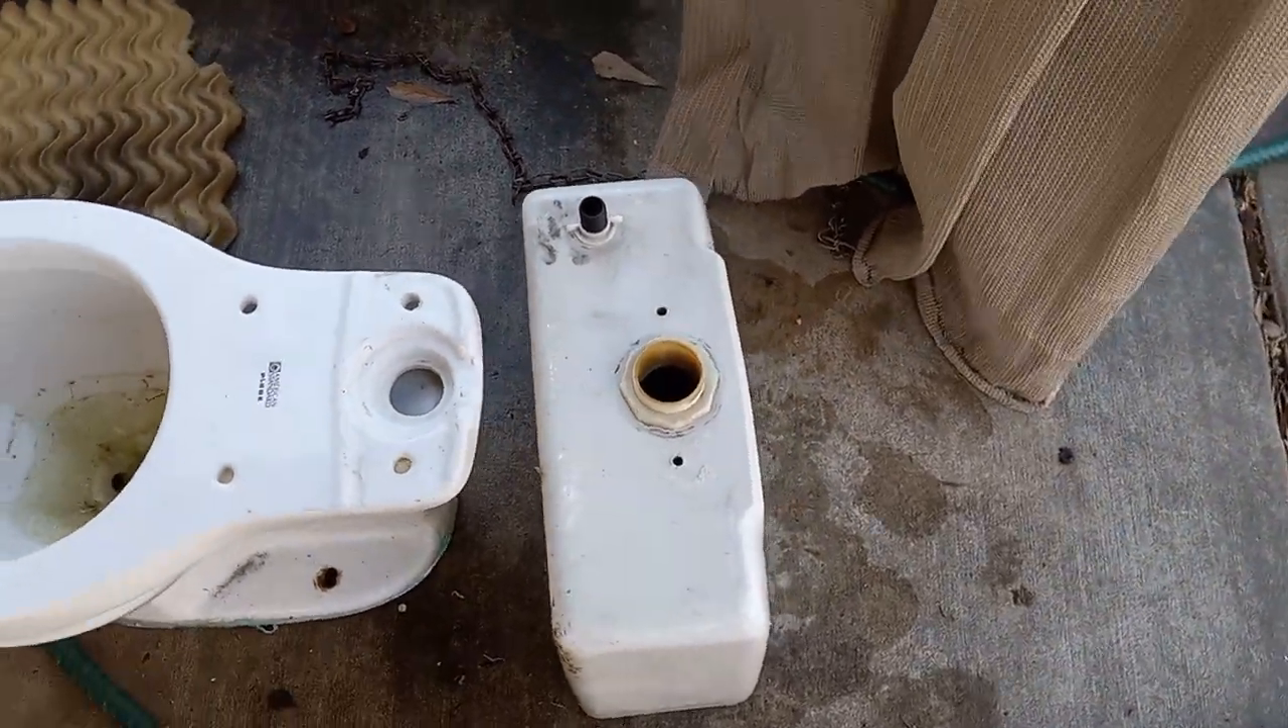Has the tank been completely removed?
Yes.